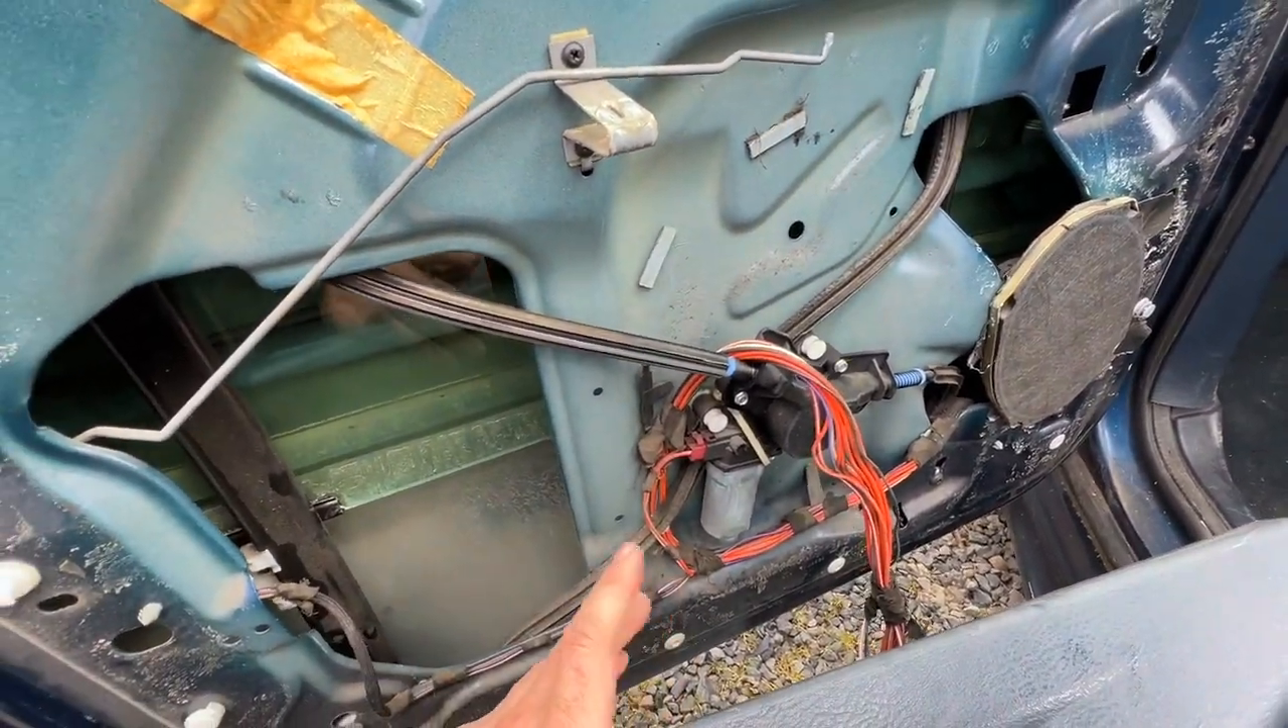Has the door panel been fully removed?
Yes.